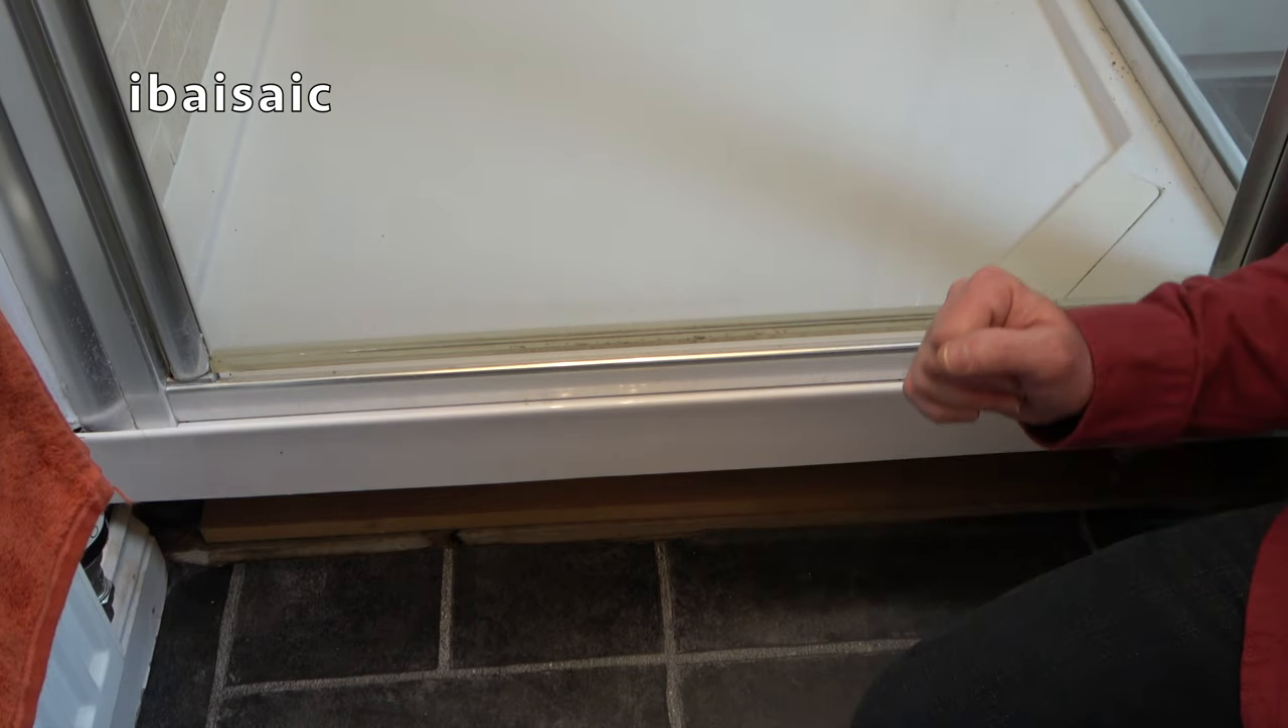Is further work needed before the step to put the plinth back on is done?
Yes.